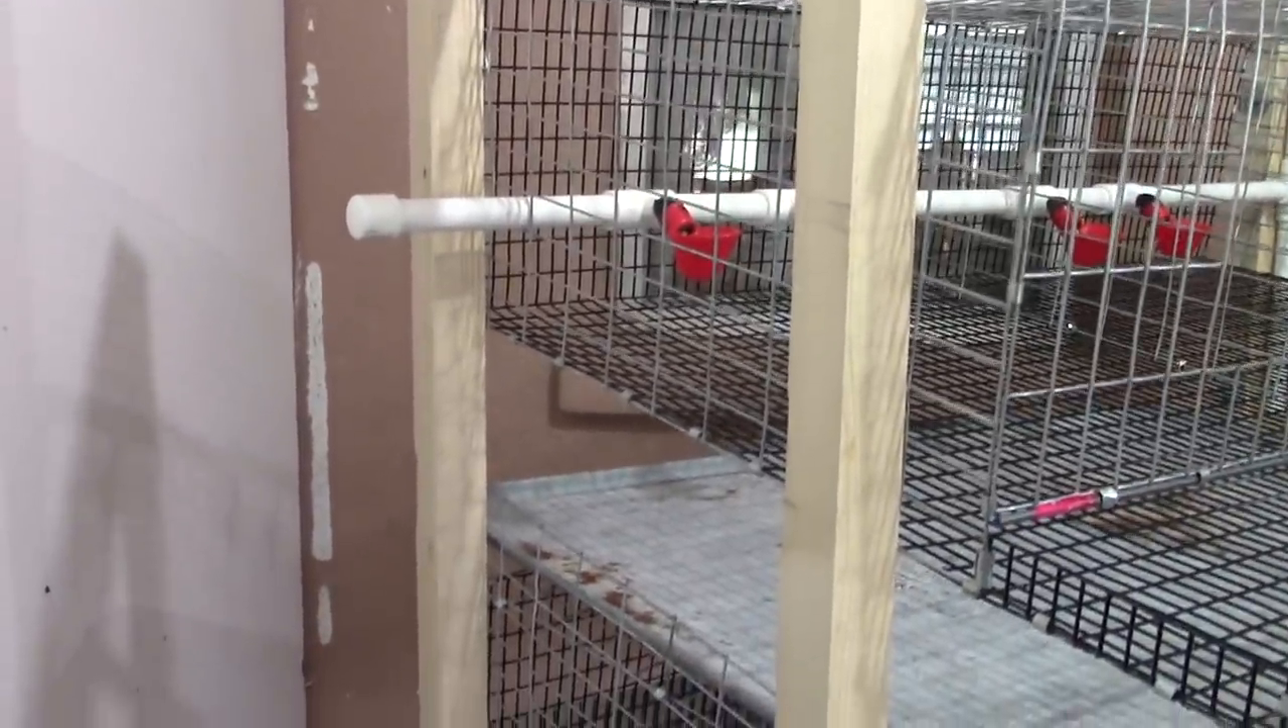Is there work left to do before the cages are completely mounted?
No.